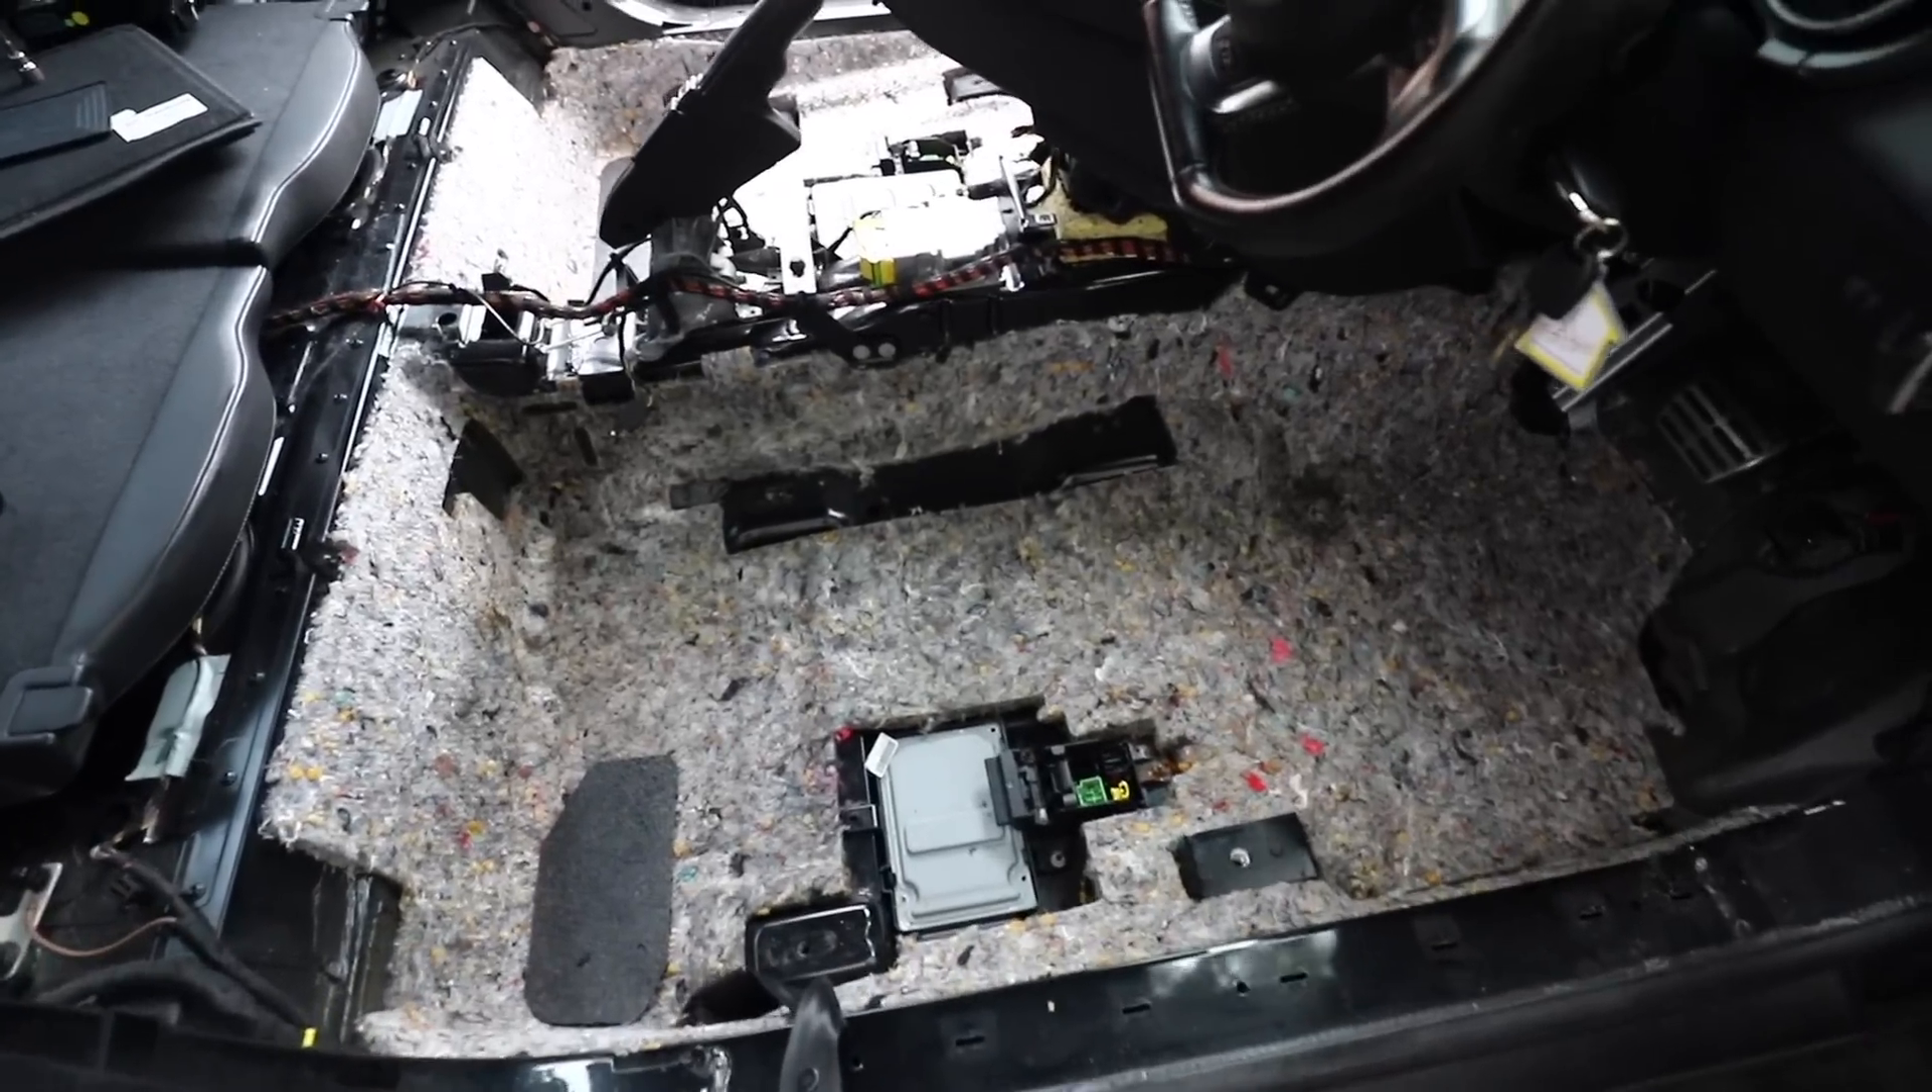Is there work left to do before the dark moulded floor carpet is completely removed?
No.